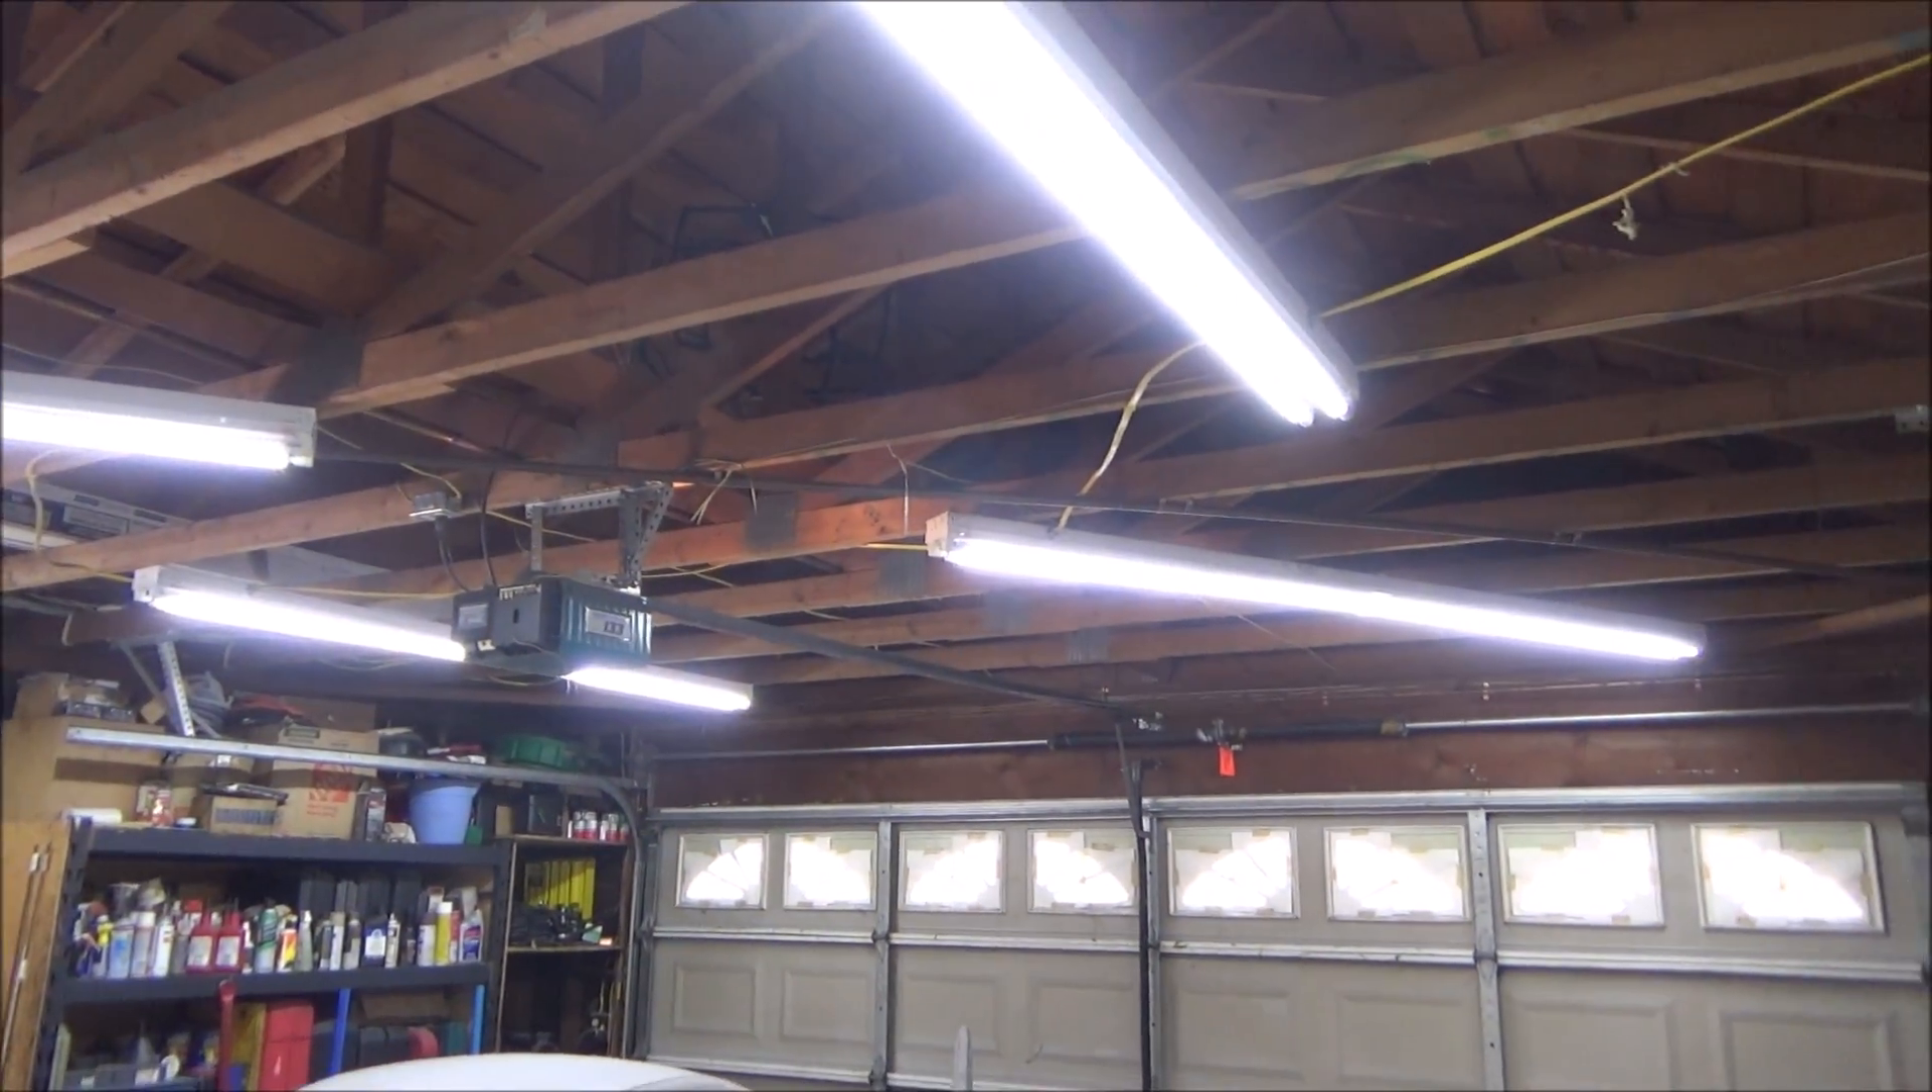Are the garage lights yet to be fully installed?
No.